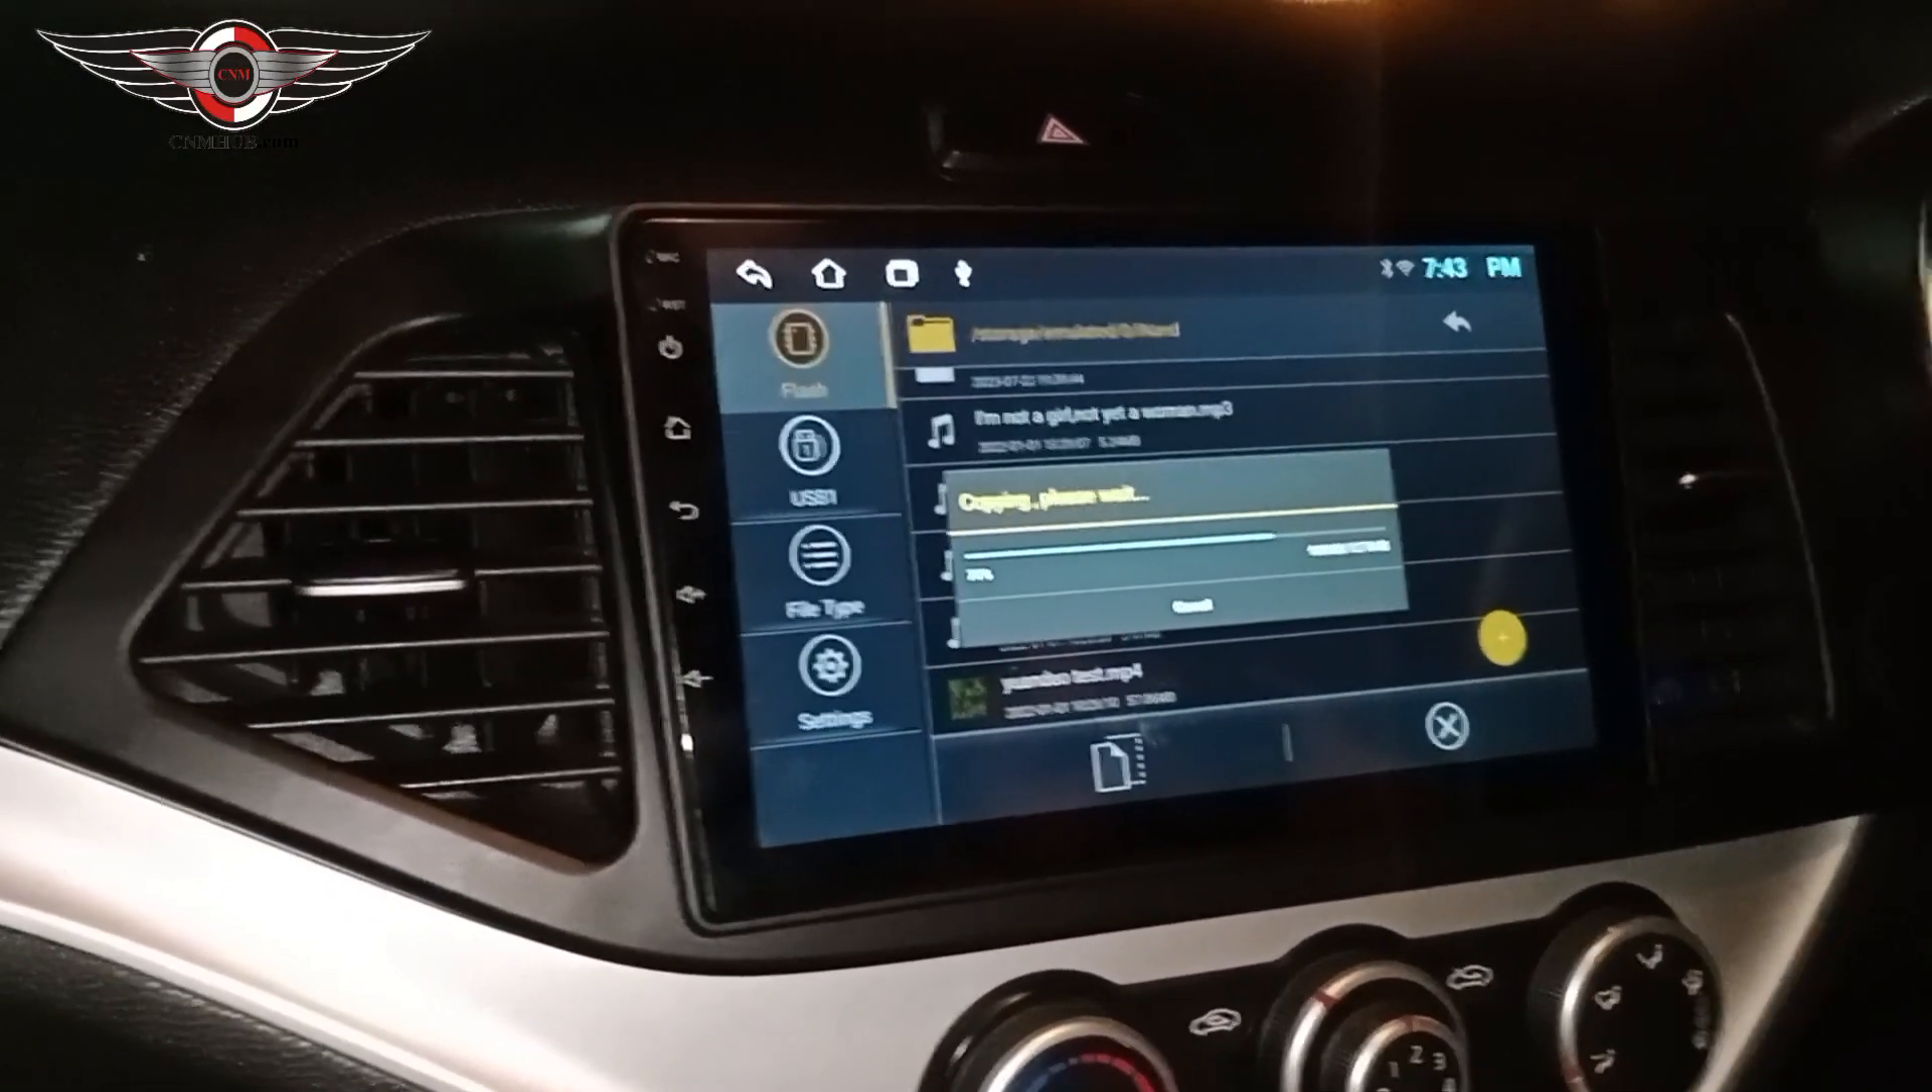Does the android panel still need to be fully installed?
No.